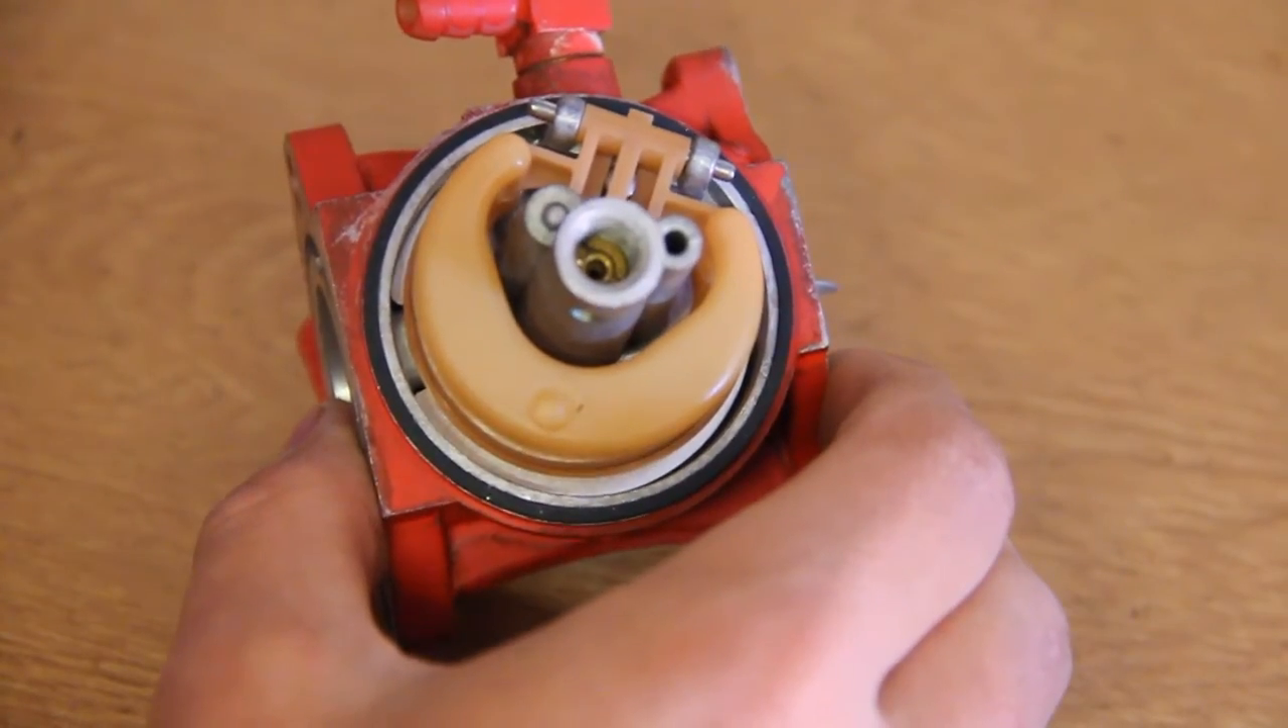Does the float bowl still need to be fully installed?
Yes.